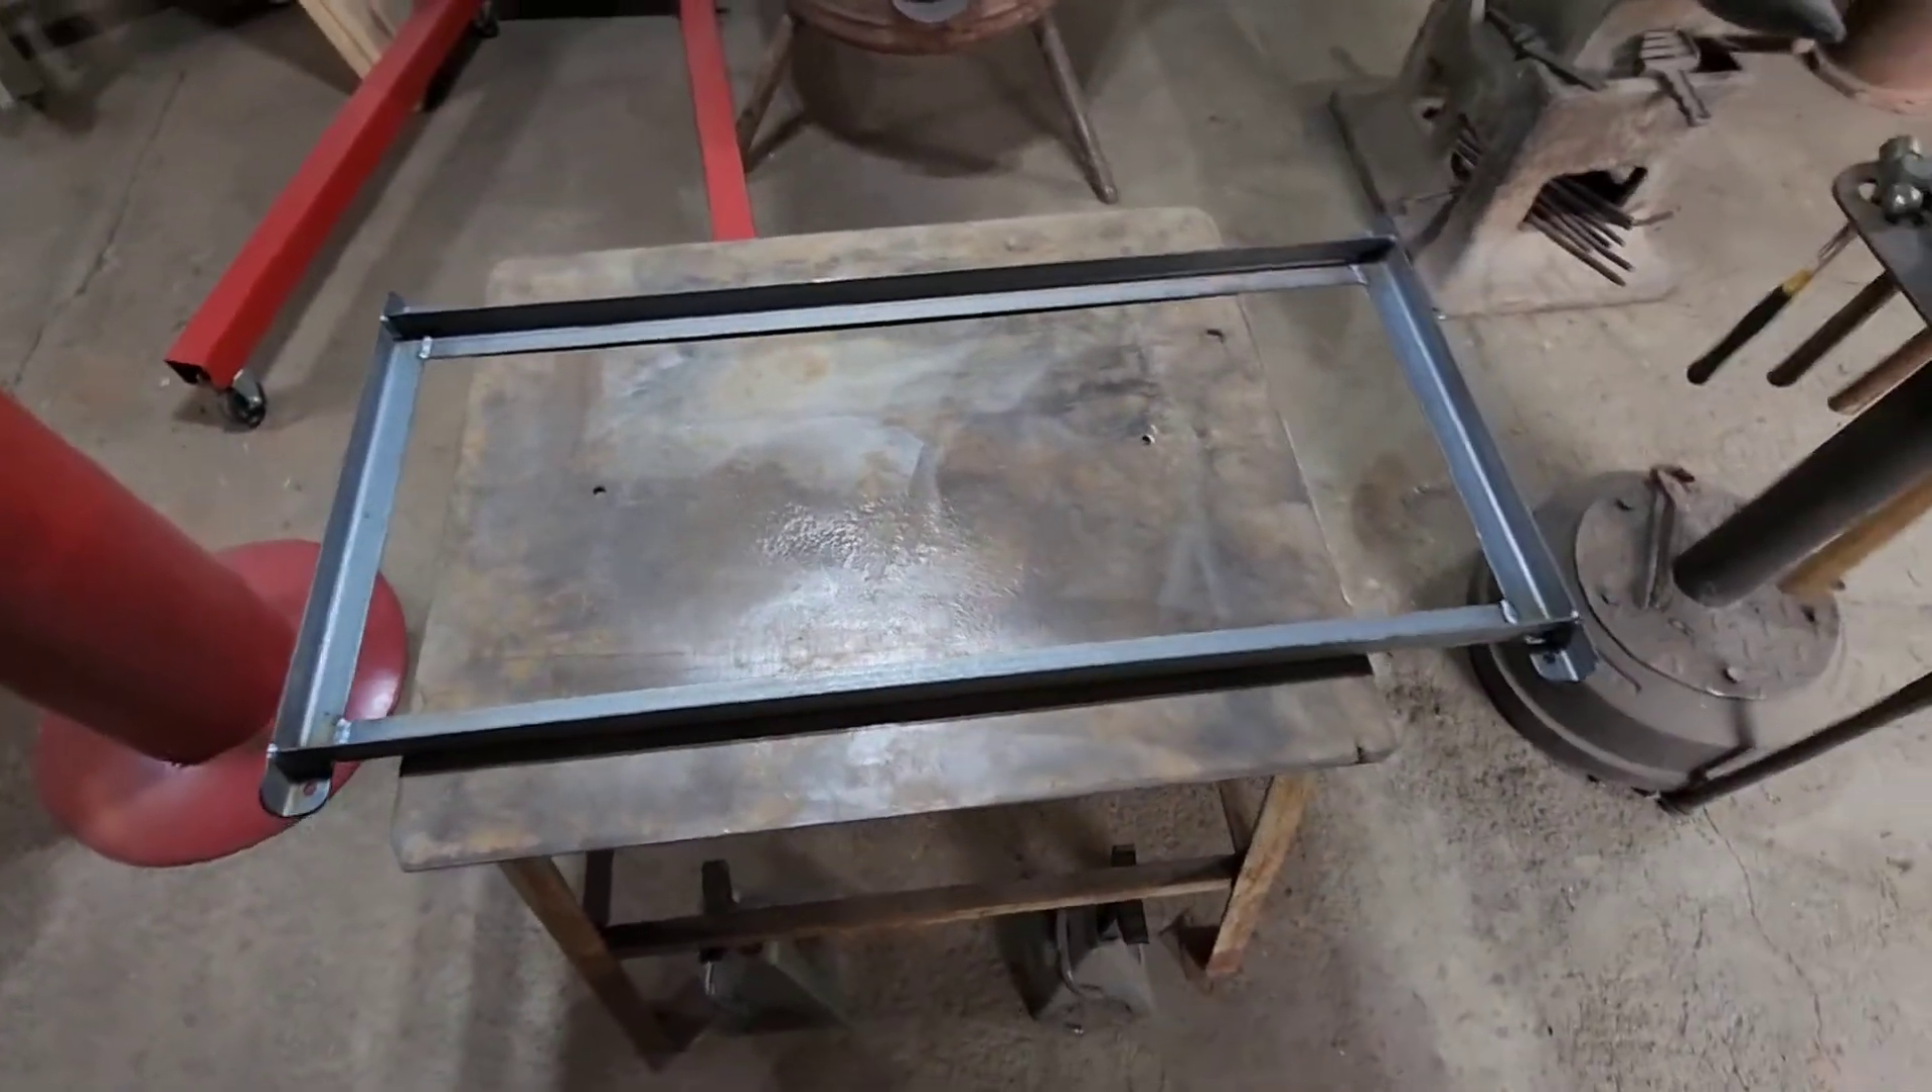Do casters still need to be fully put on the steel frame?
Yes.